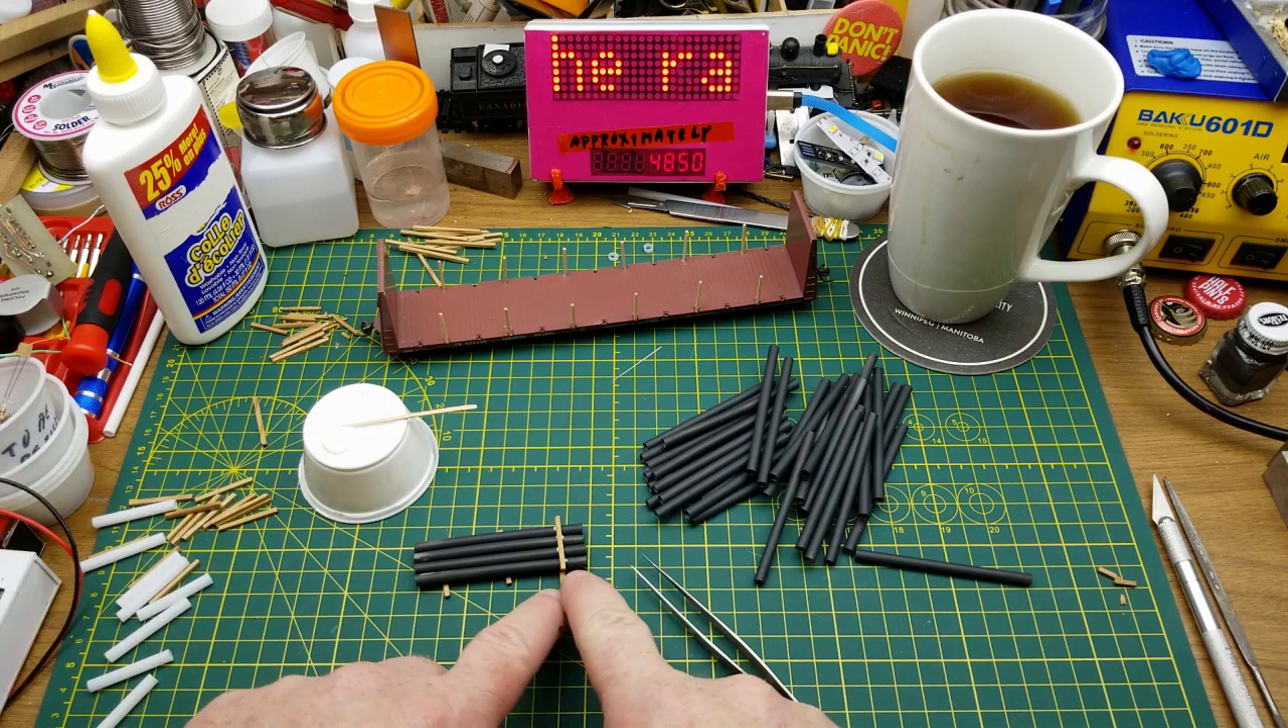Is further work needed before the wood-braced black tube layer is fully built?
Yes.